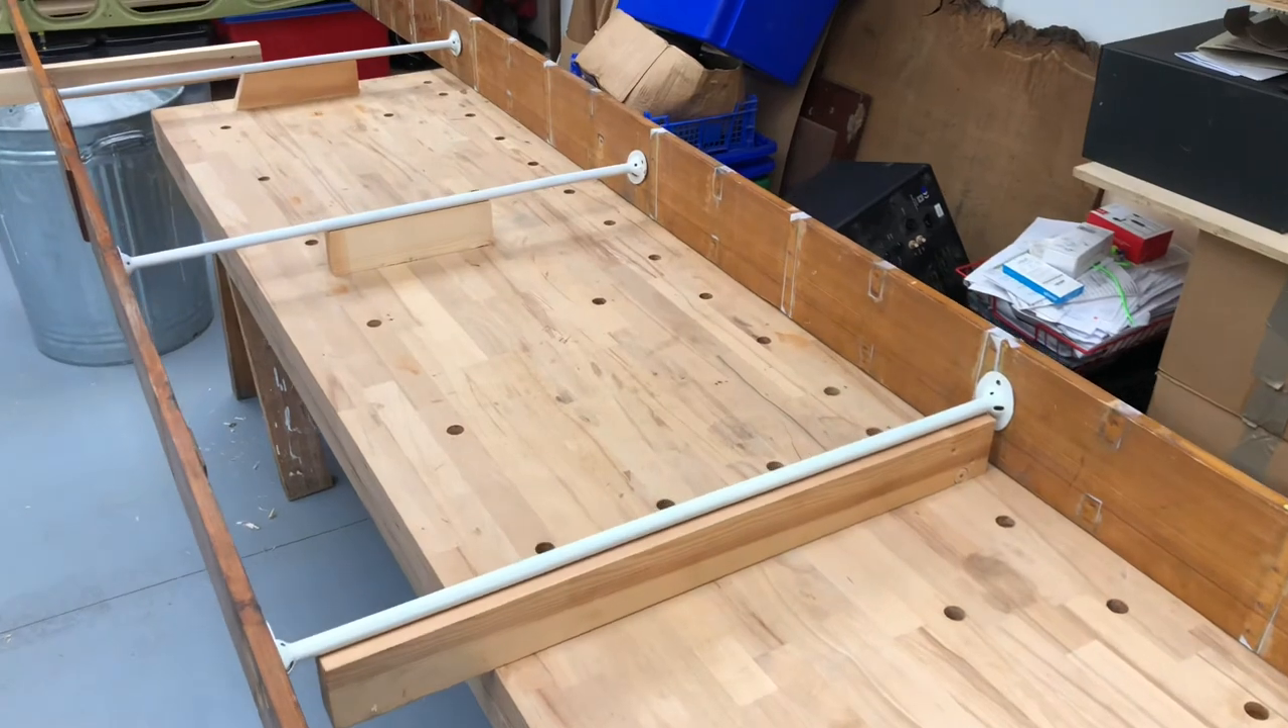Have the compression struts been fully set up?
Yes.